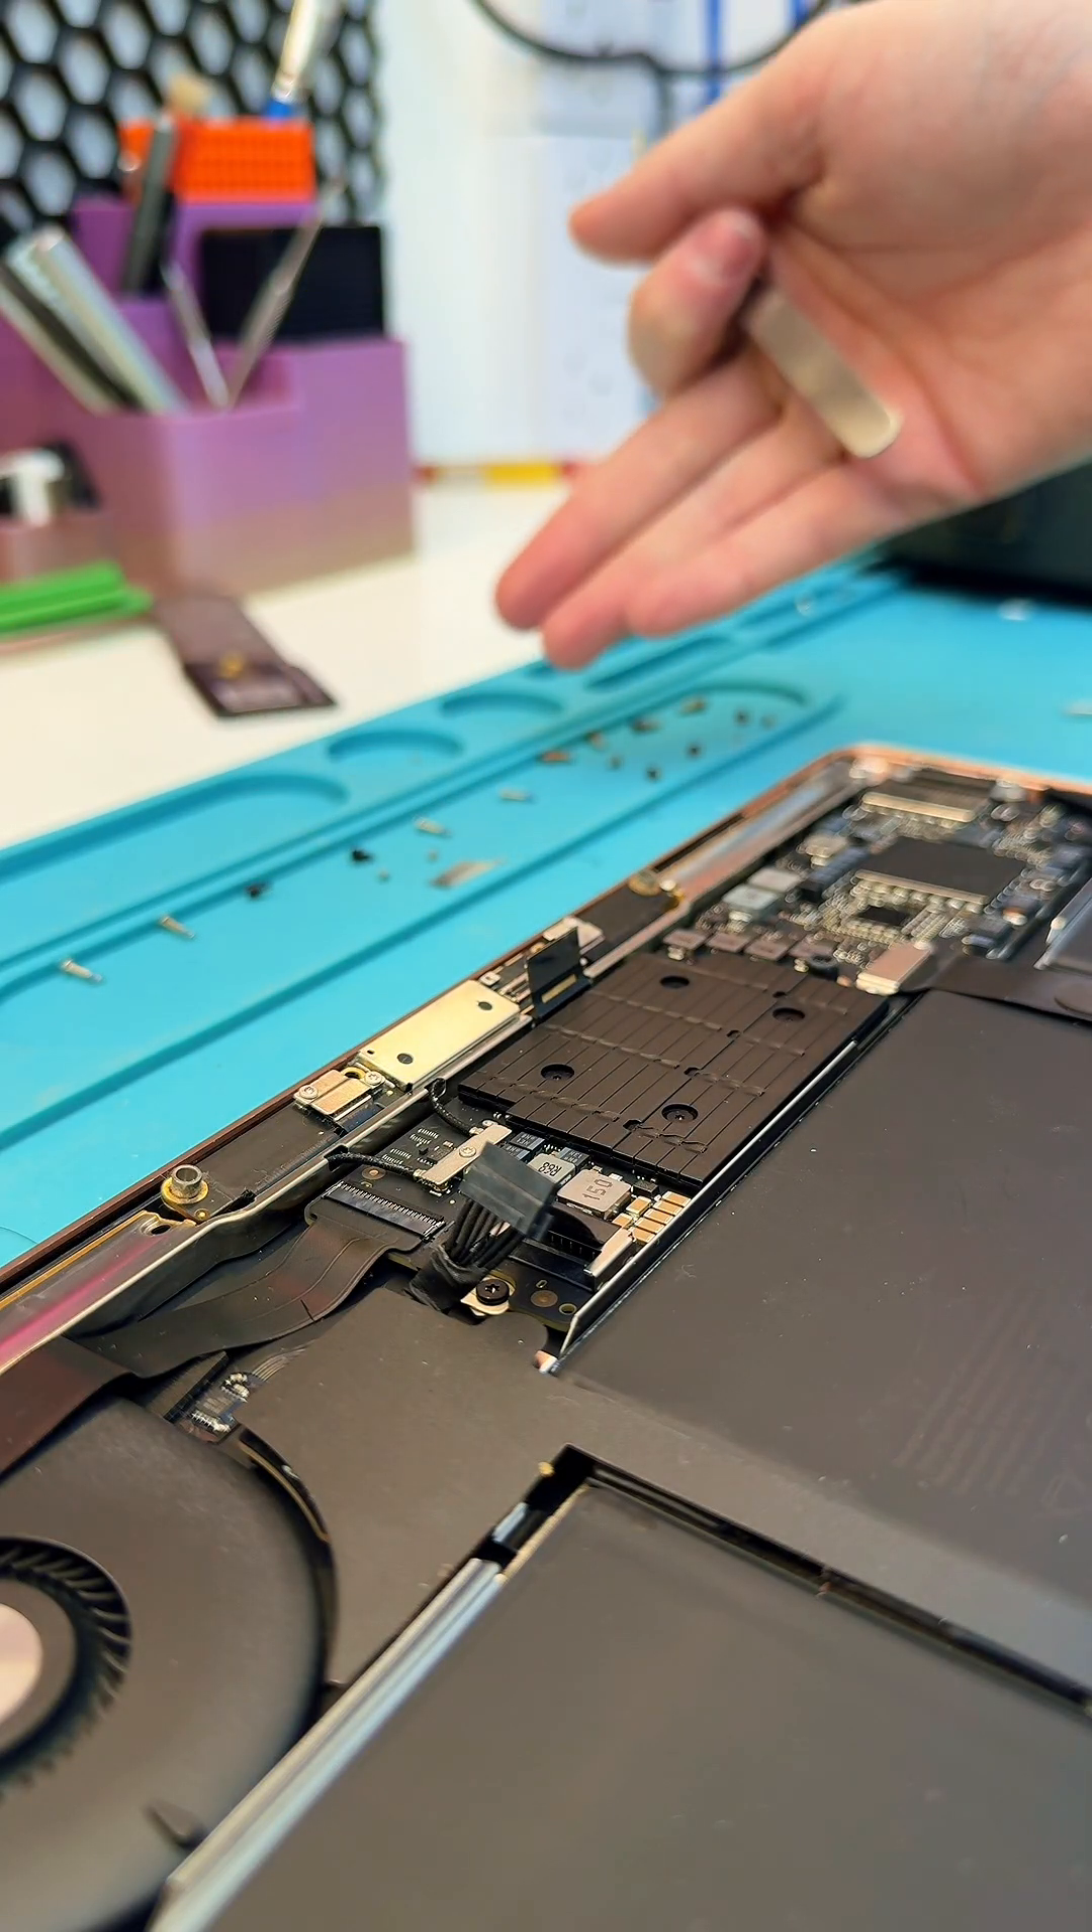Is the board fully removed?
No.